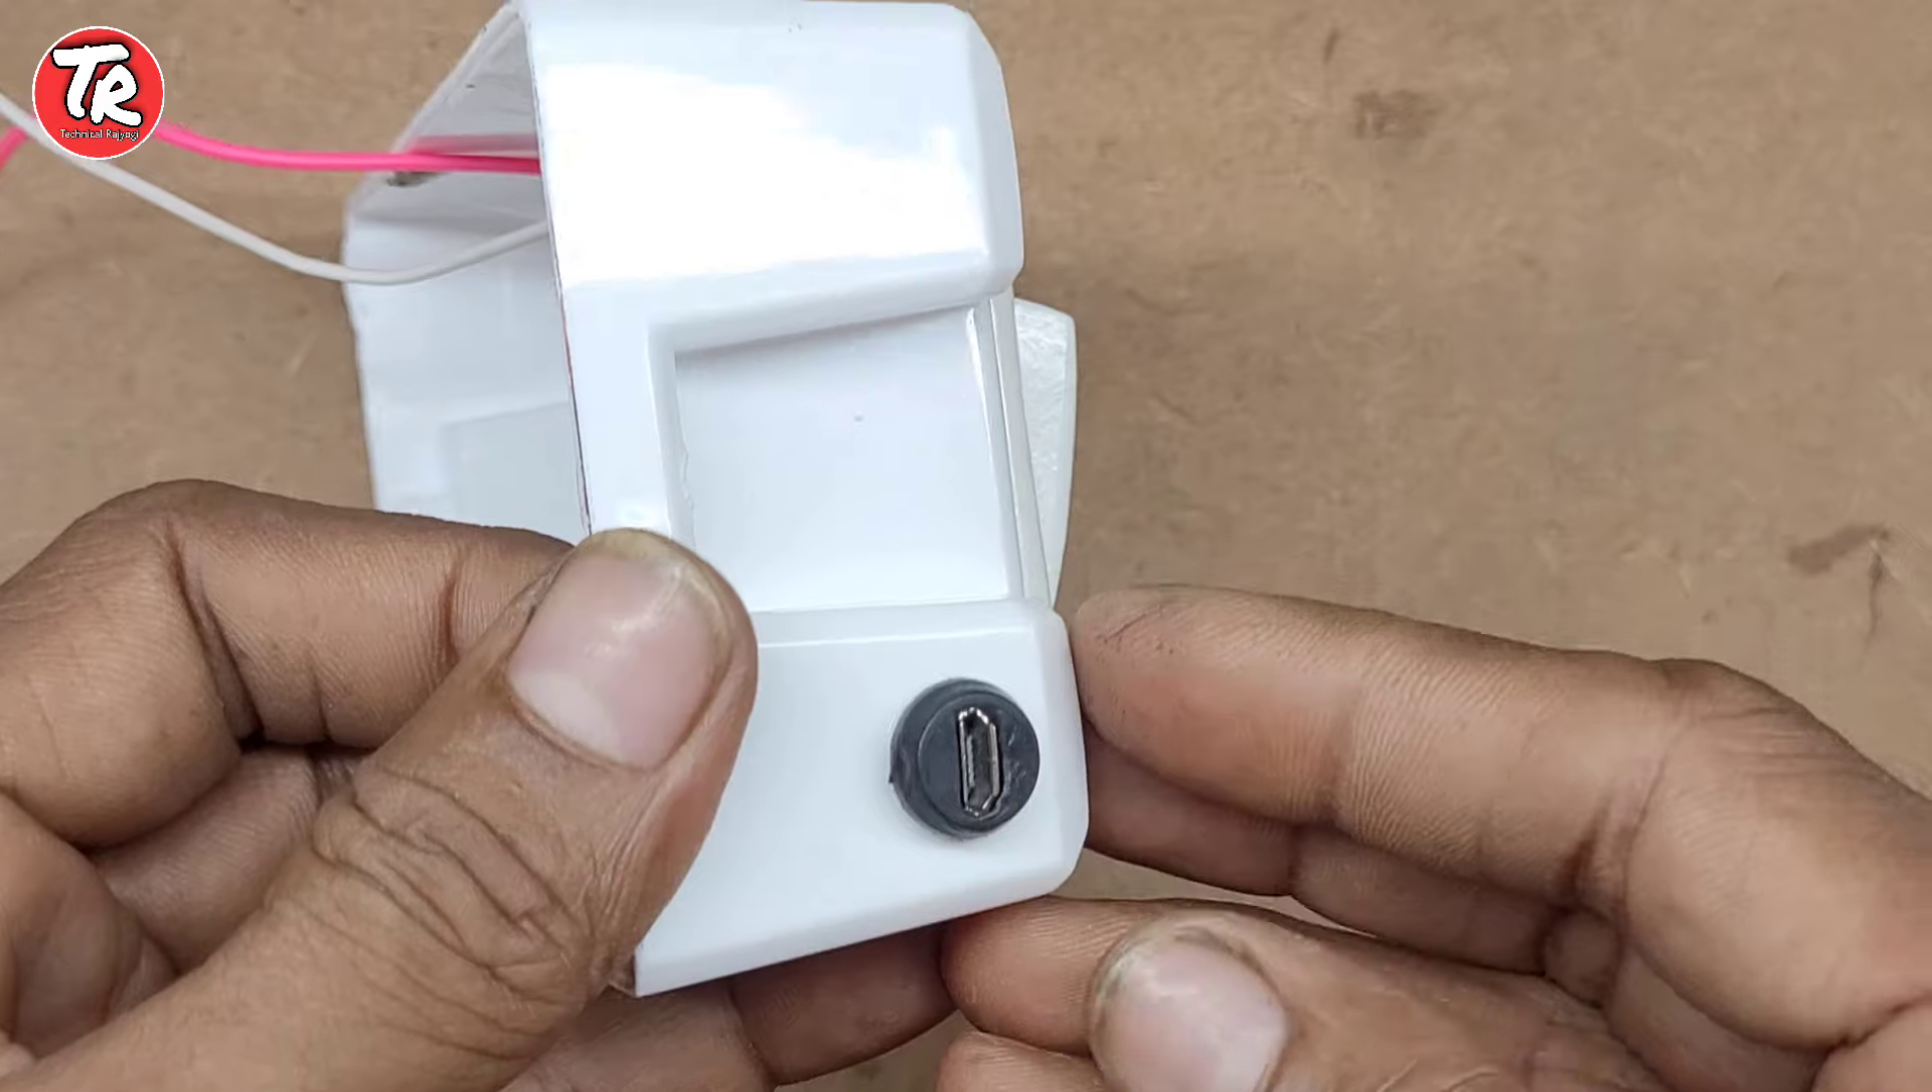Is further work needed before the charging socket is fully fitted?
No.